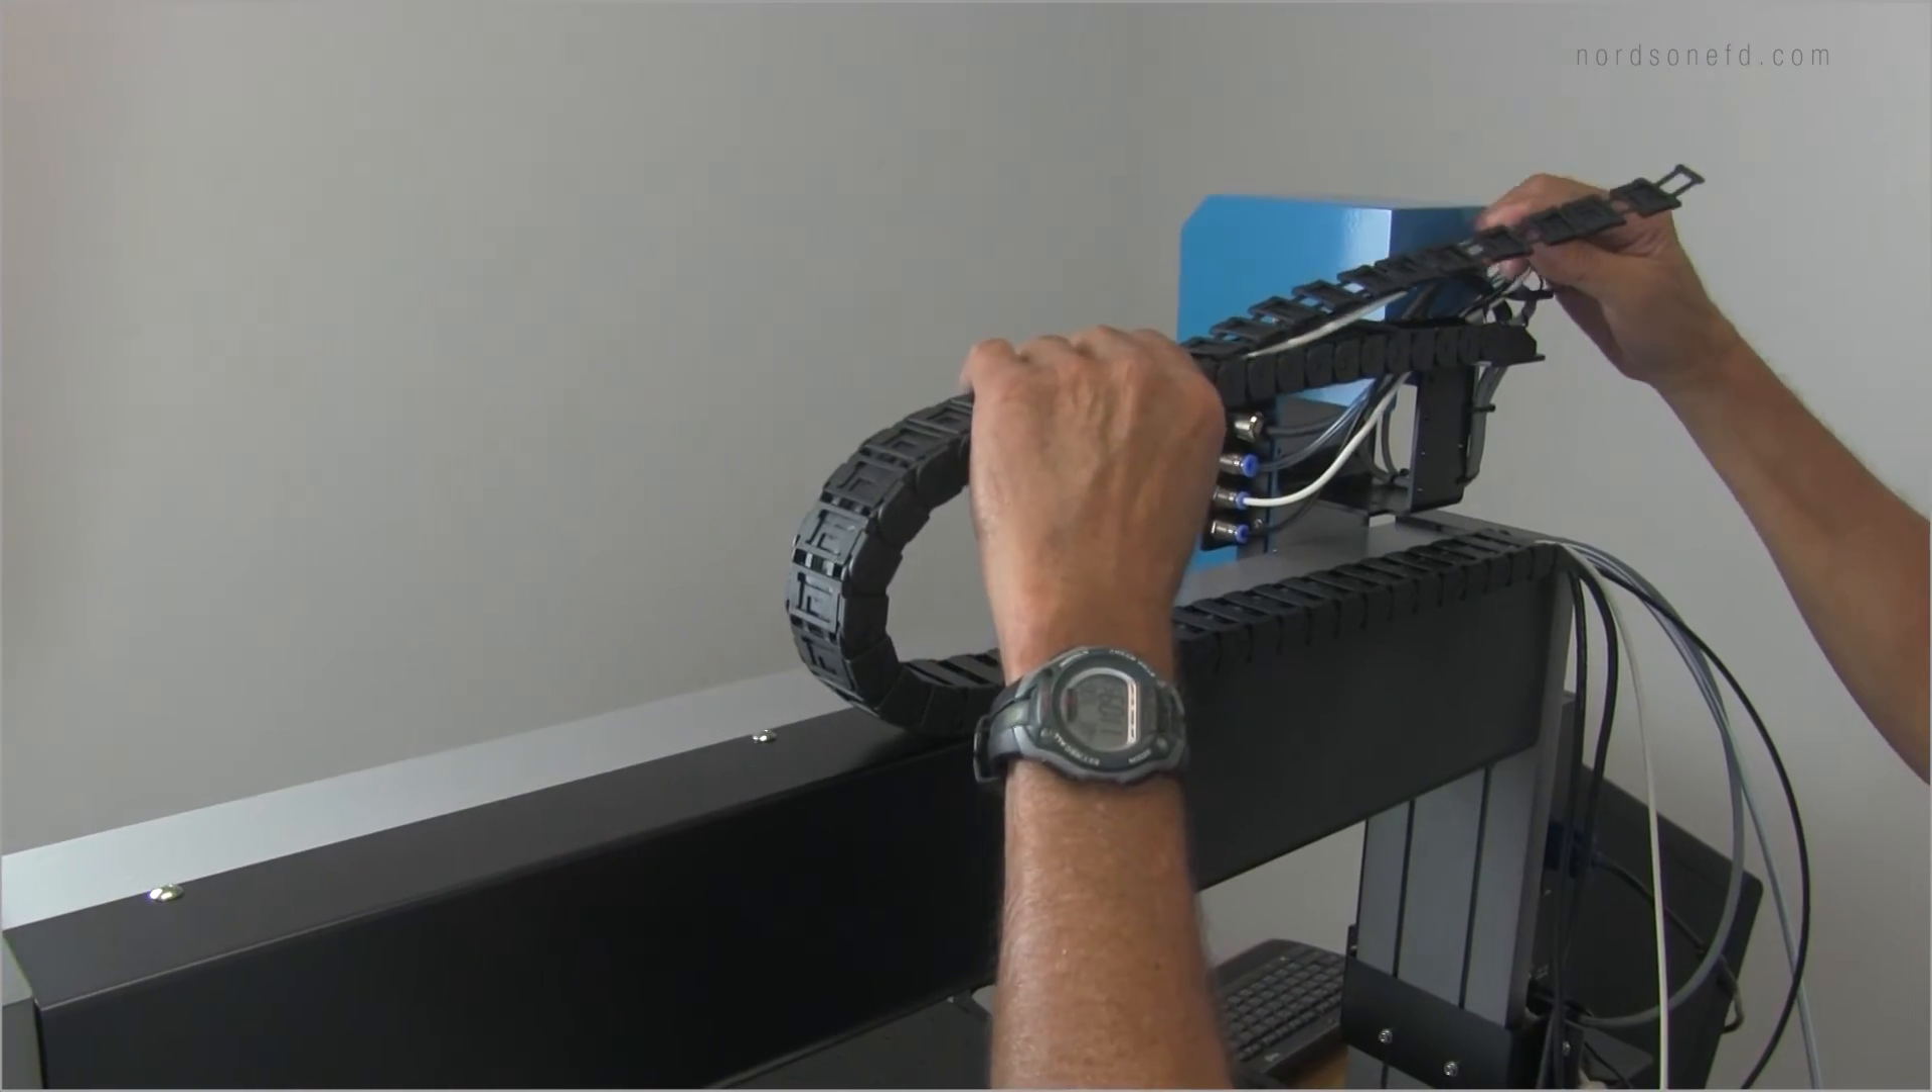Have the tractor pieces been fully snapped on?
No.